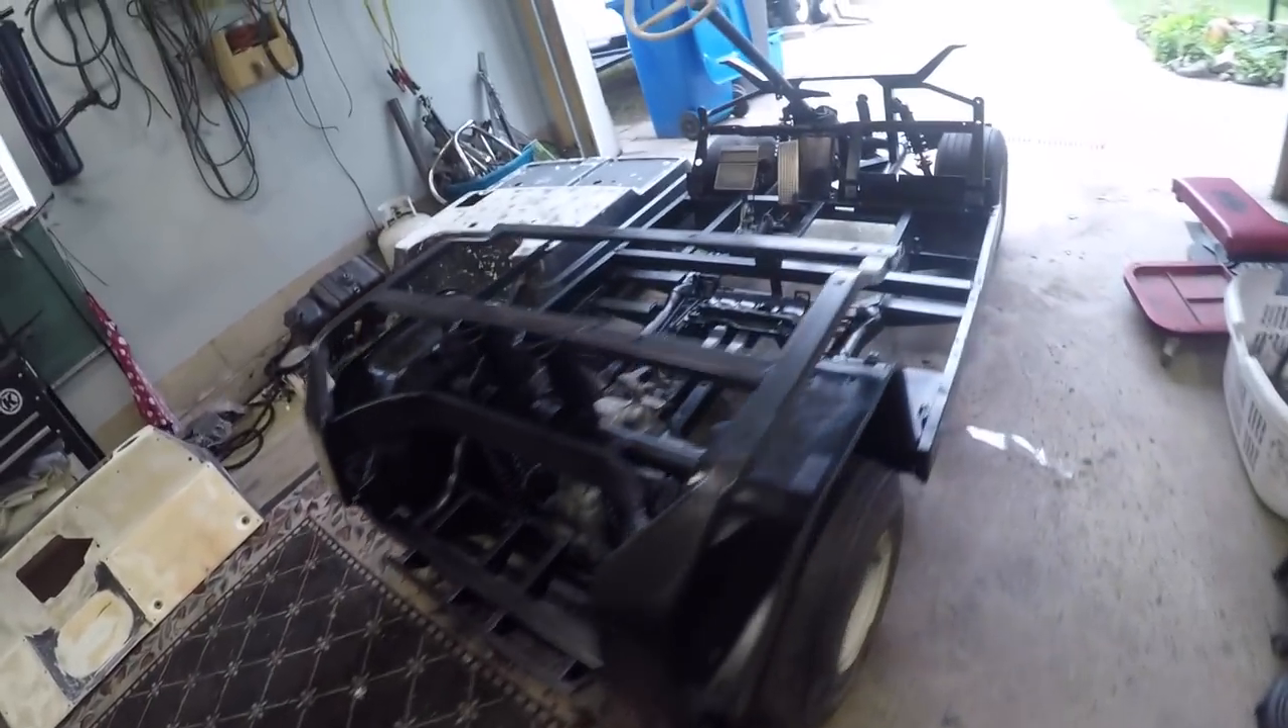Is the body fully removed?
Yes.